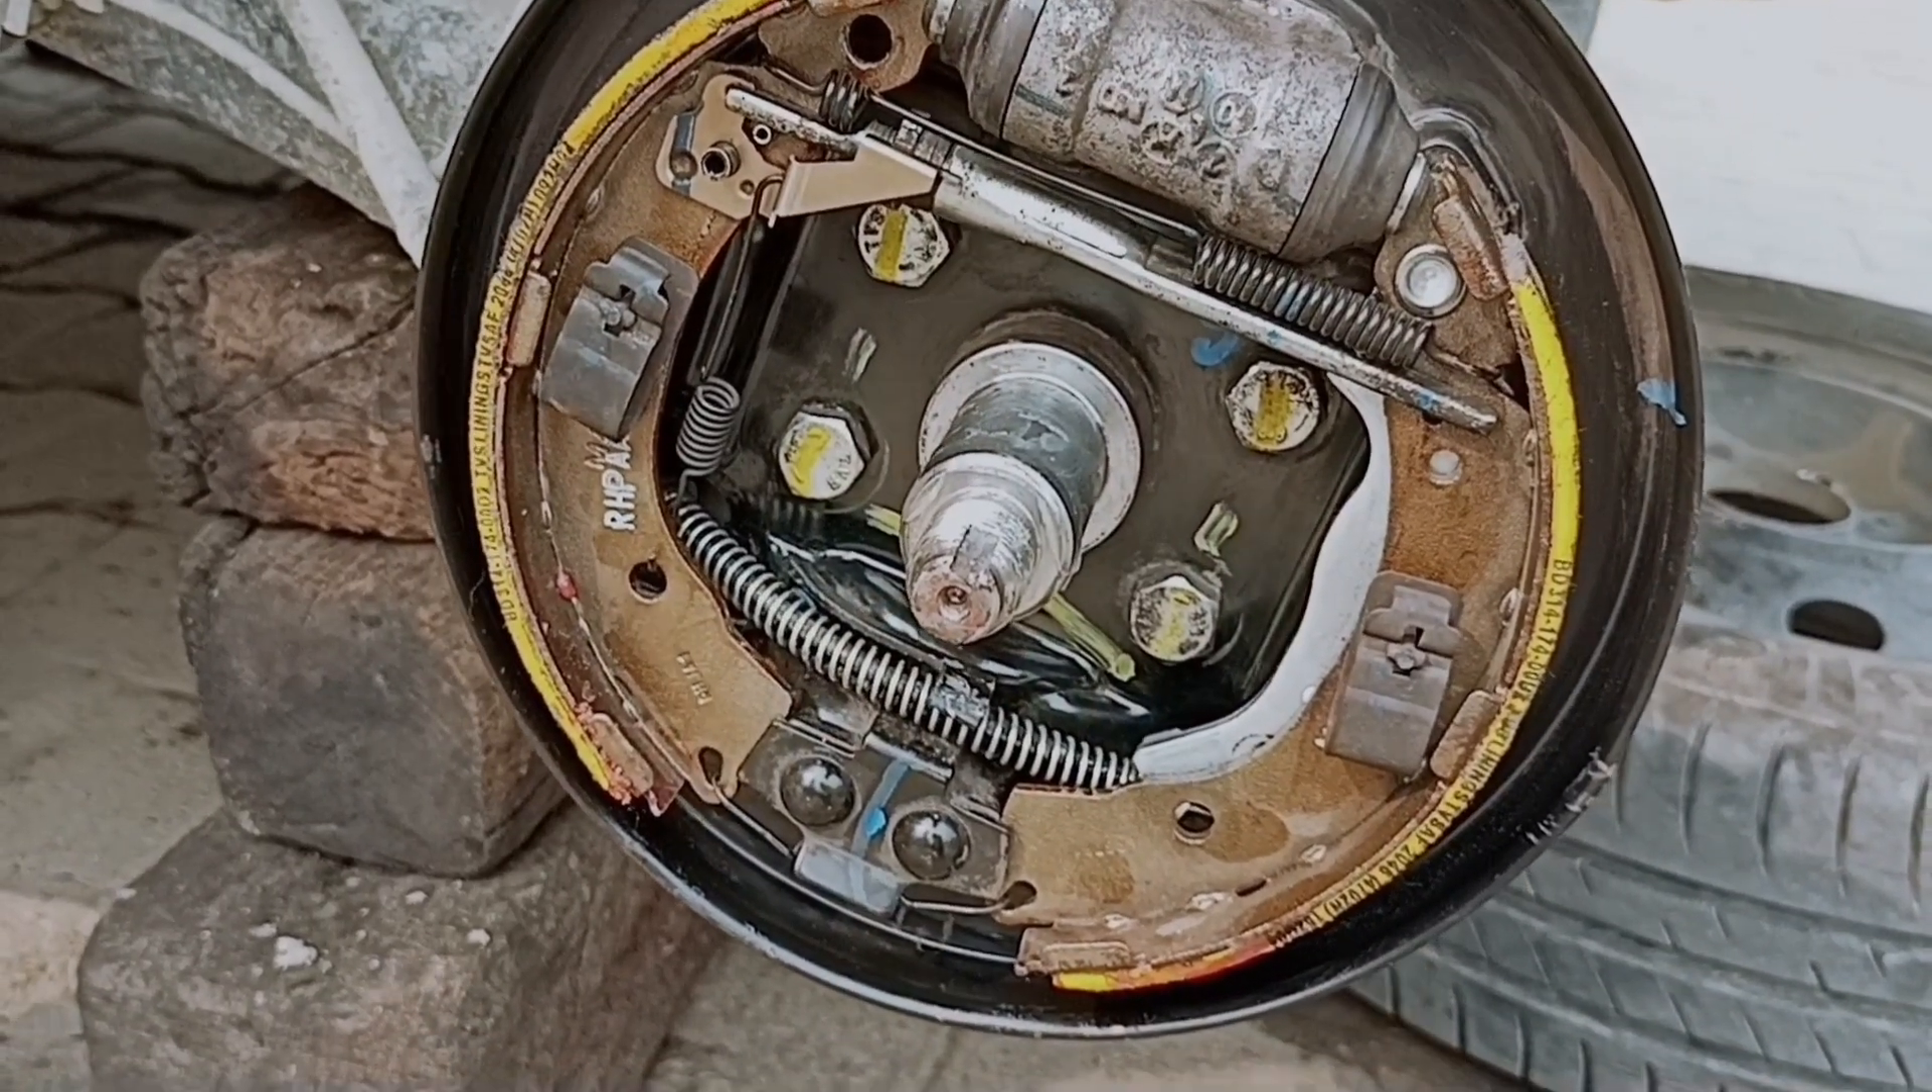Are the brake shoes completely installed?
Yes.